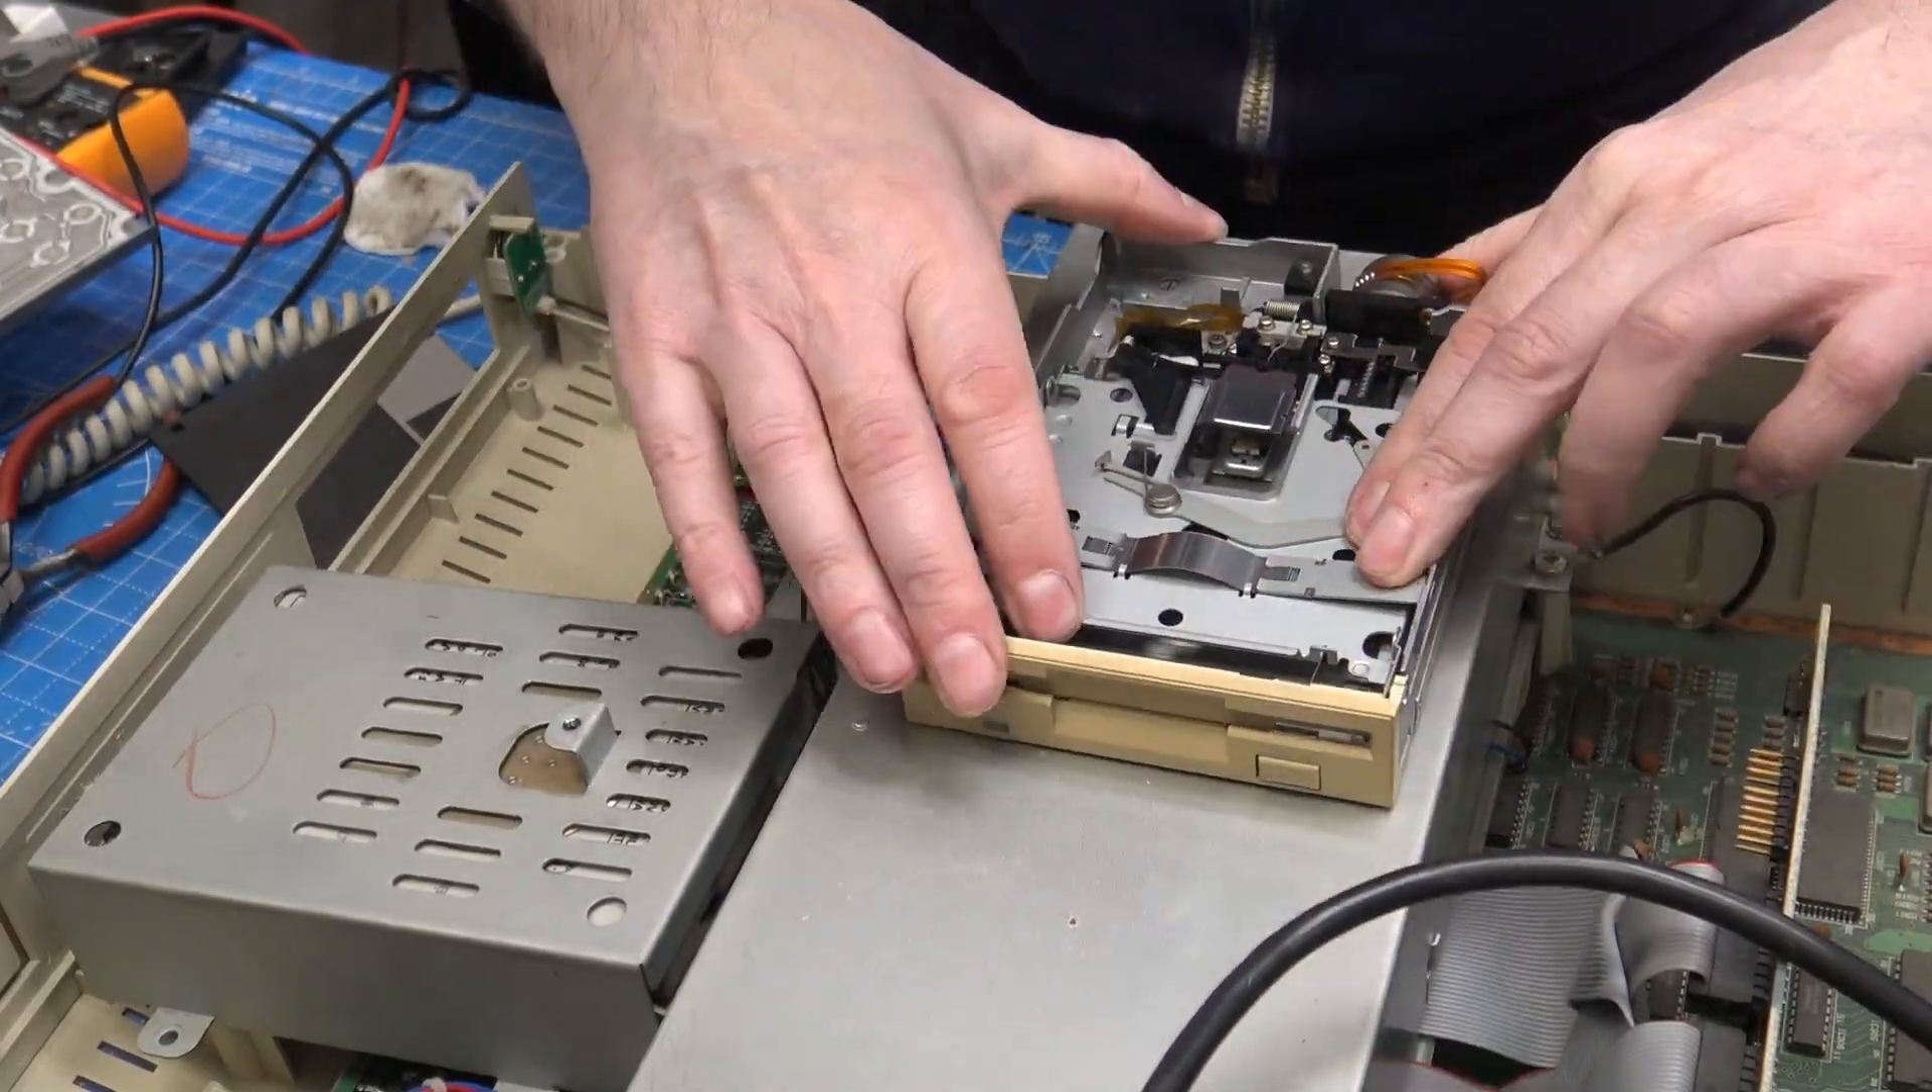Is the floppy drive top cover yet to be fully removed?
No.